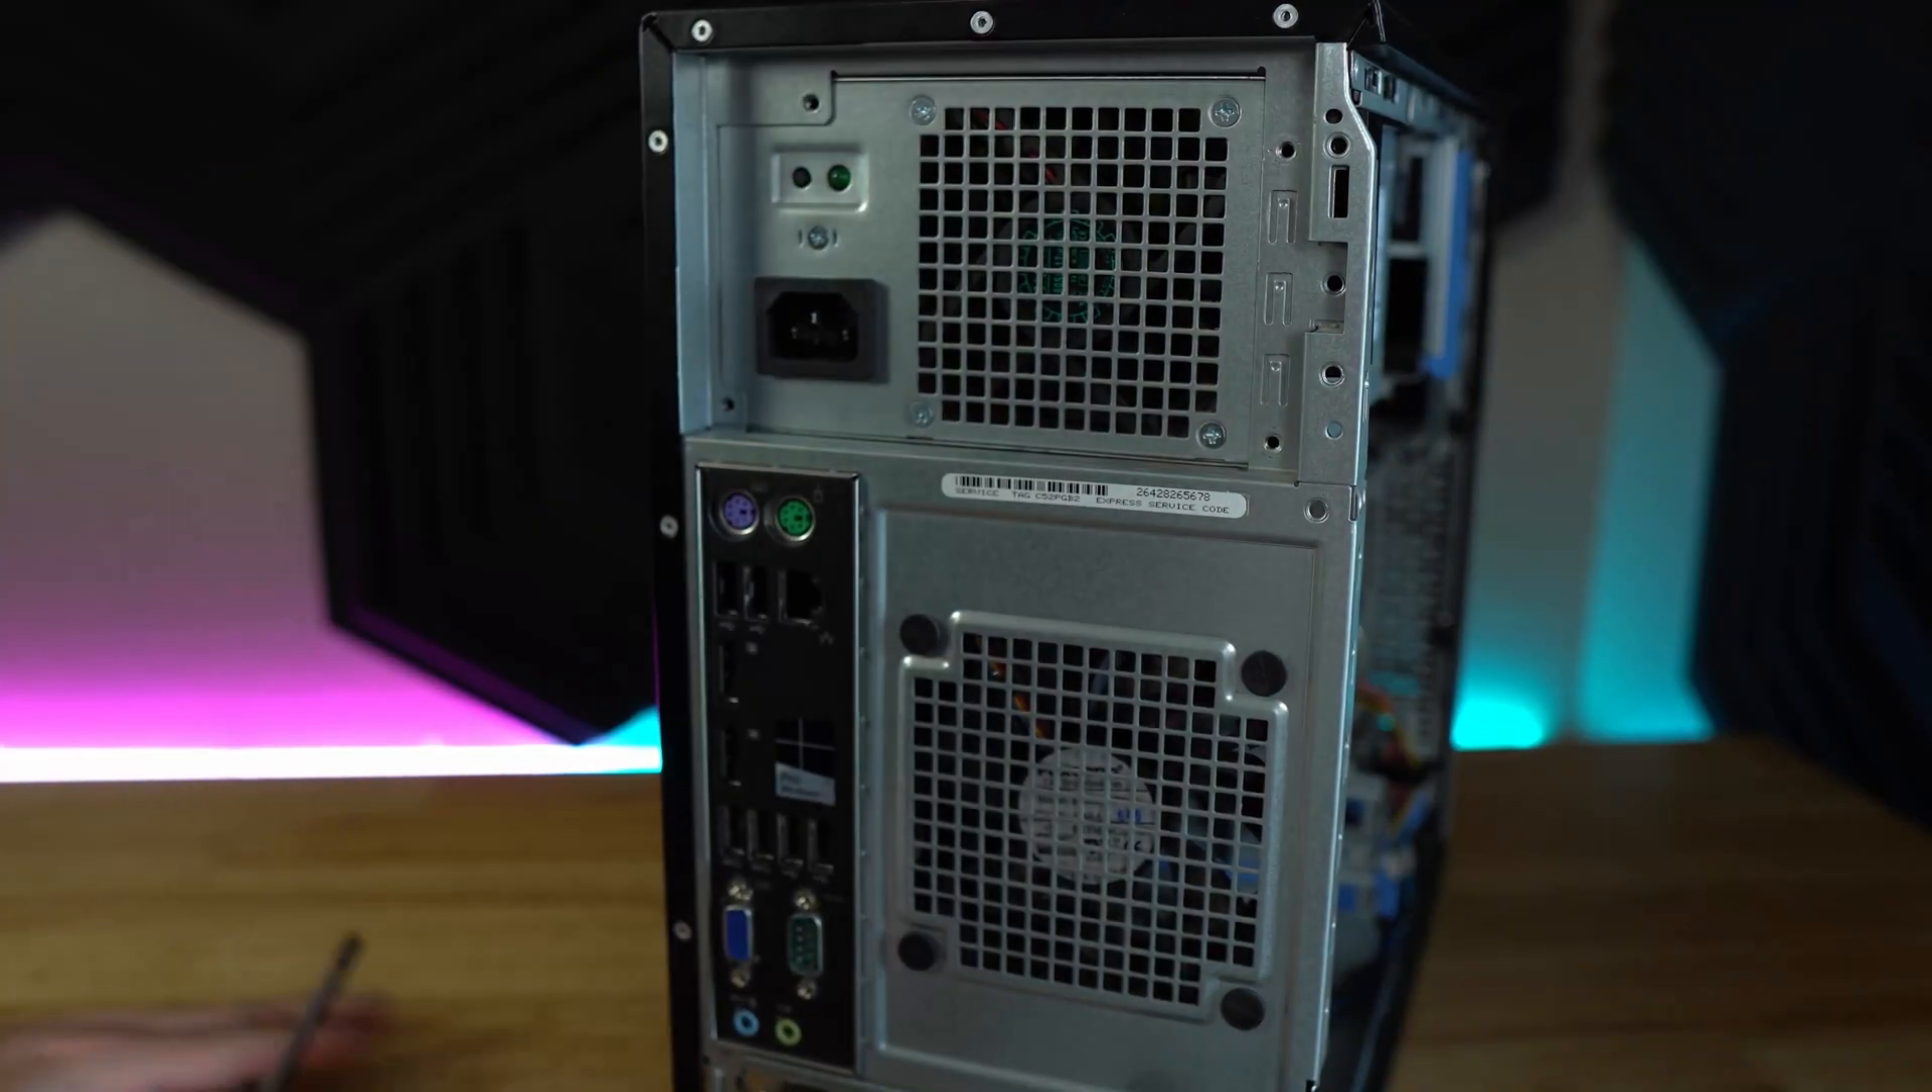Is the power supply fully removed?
No.